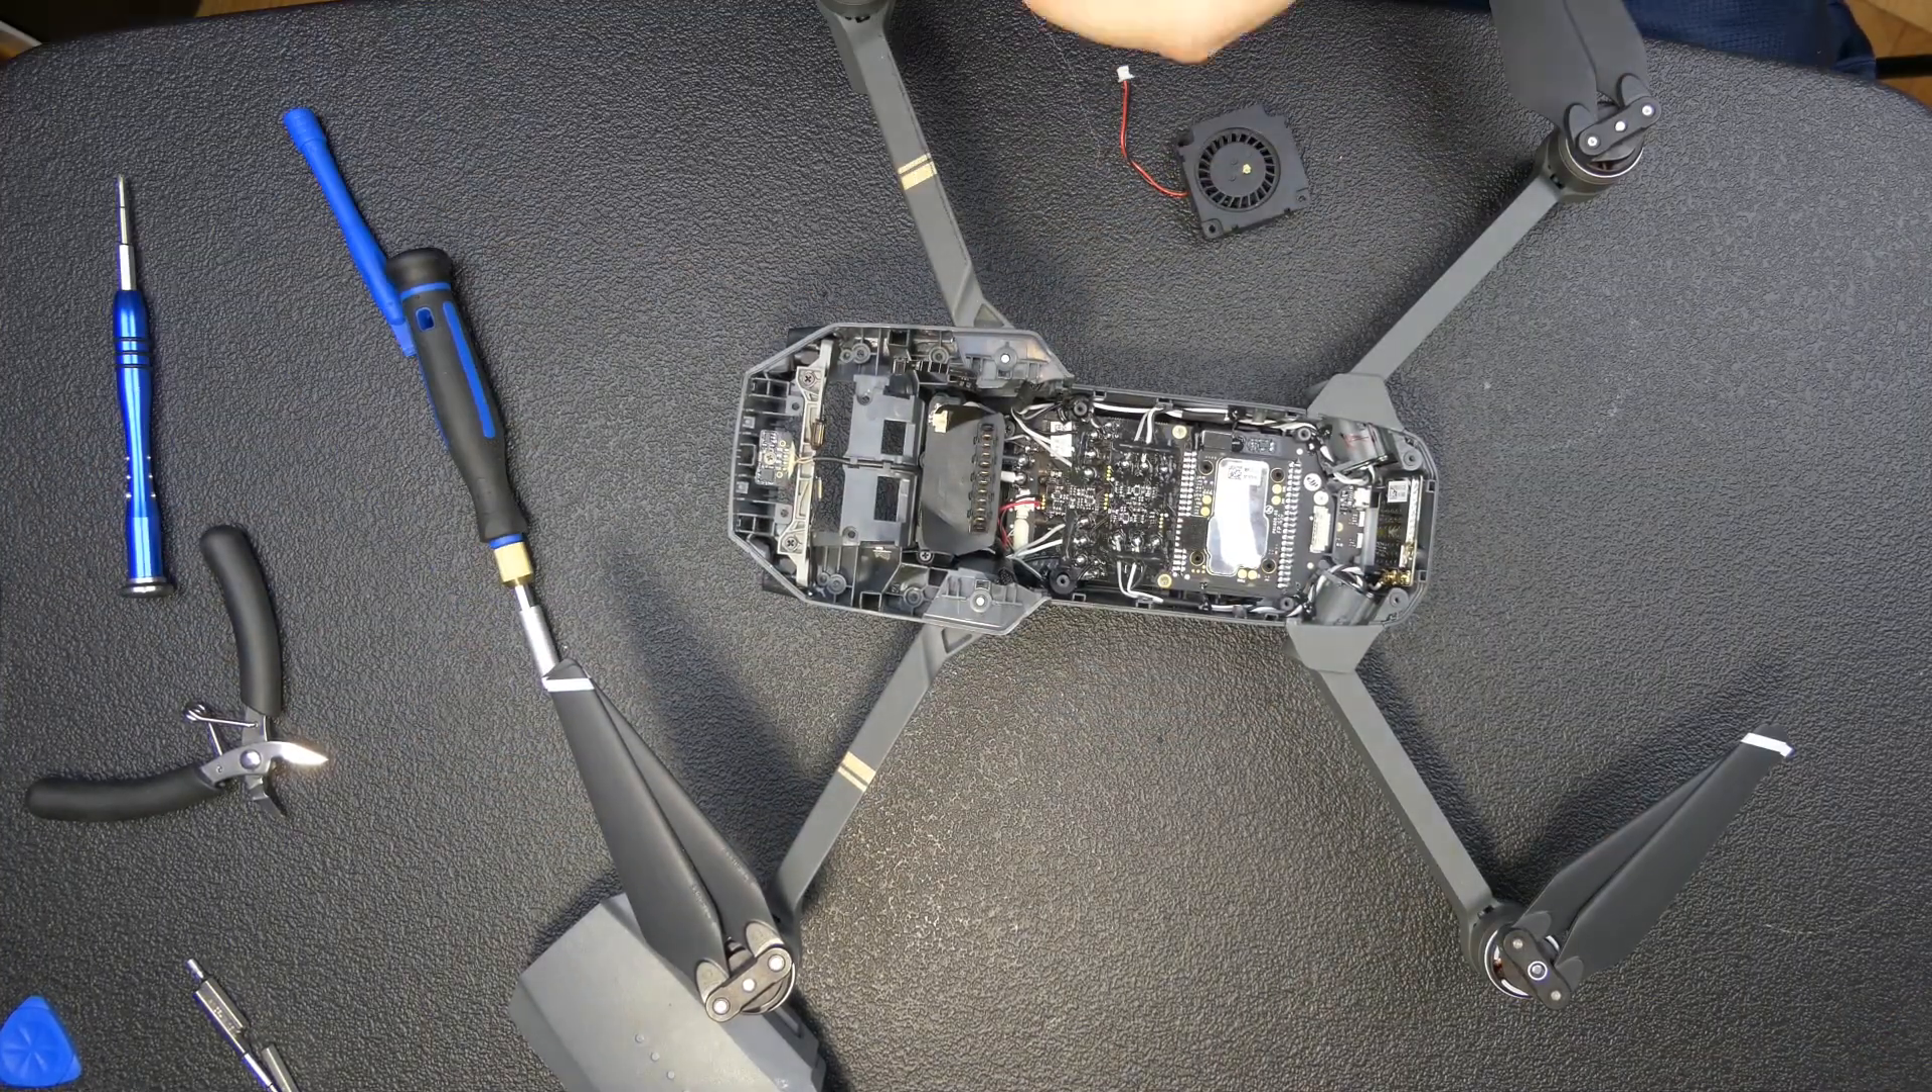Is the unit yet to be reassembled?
Yes.